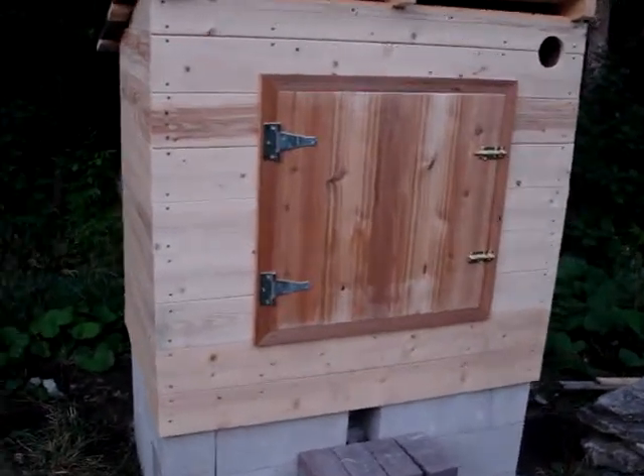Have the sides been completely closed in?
Yes.